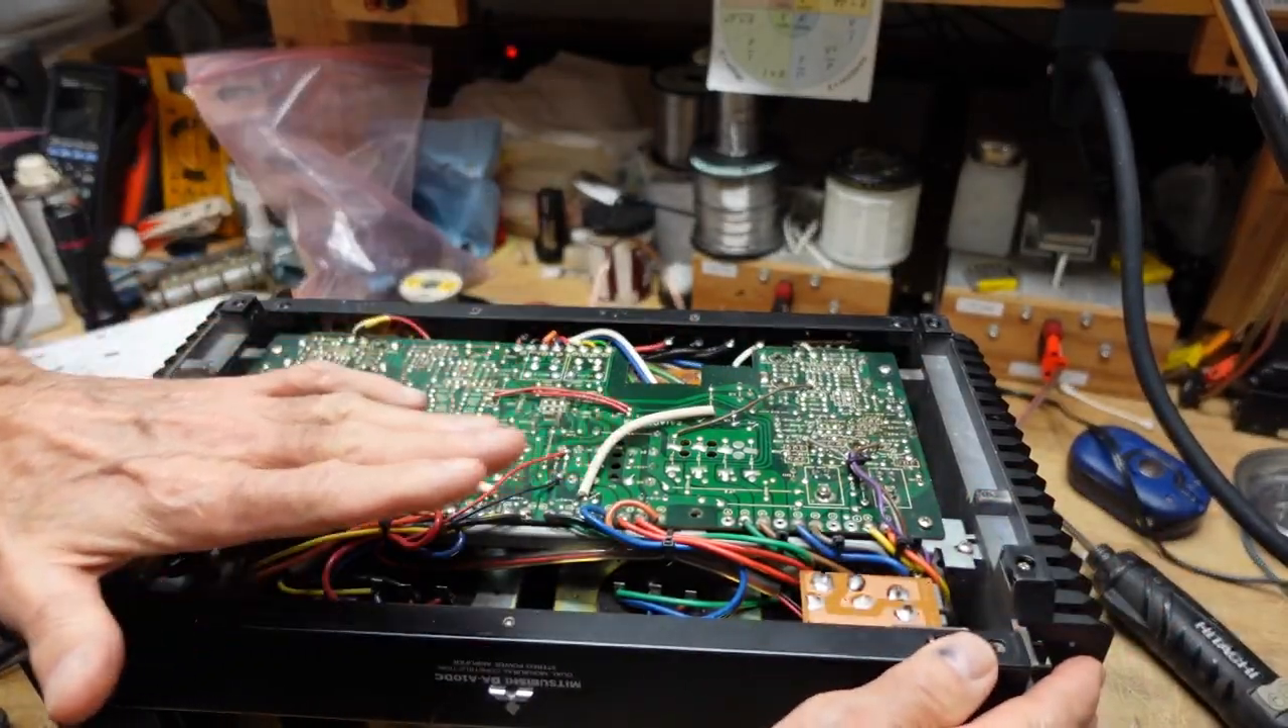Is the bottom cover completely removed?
Yes.